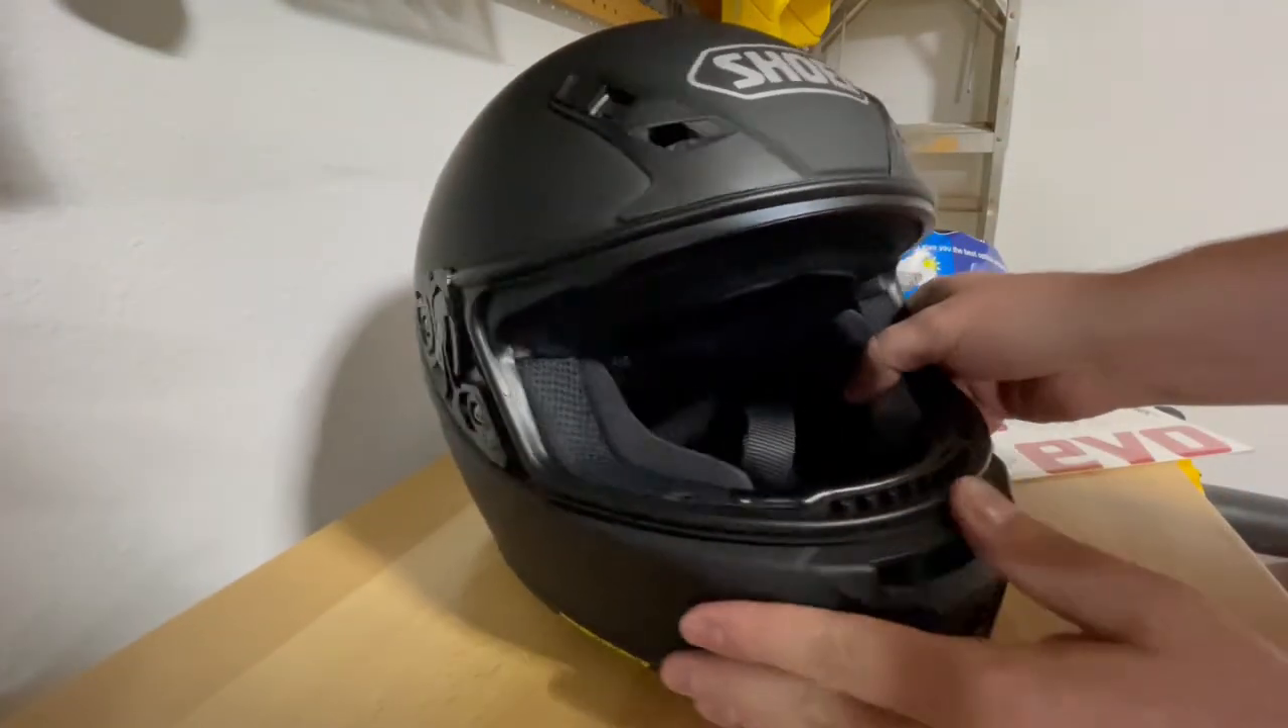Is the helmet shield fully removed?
Yes.